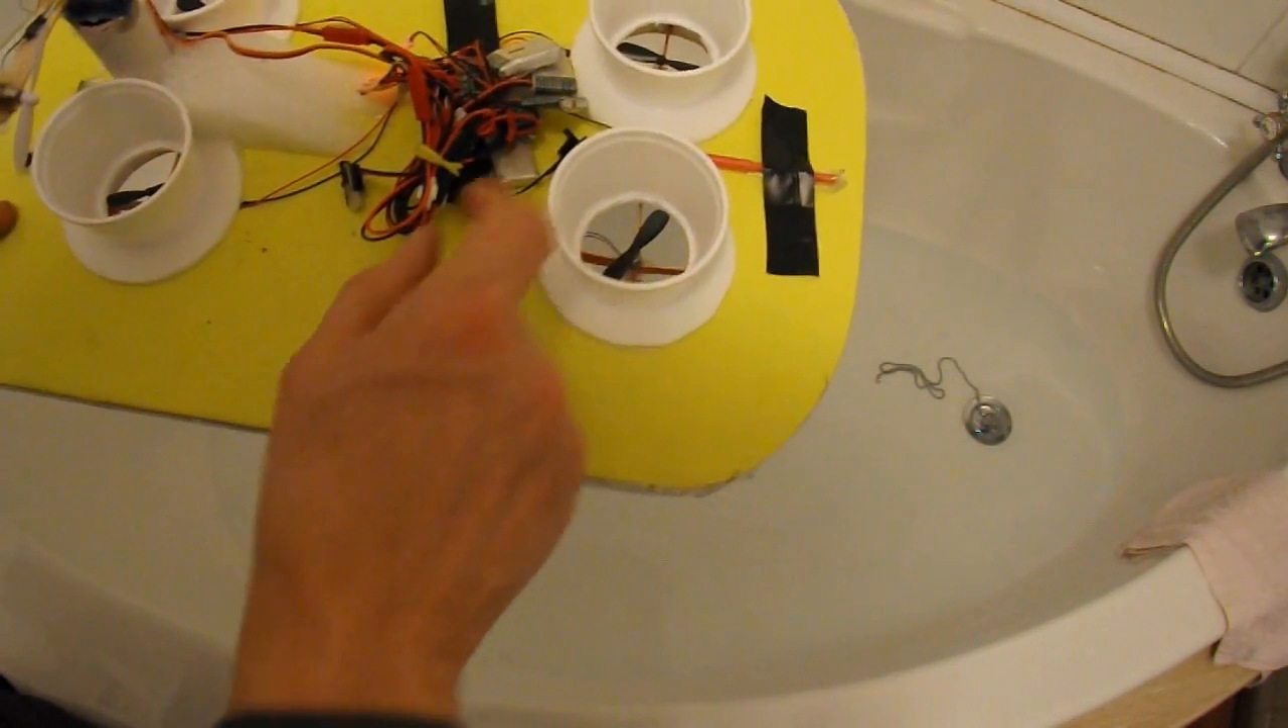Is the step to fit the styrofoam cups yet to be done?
No.